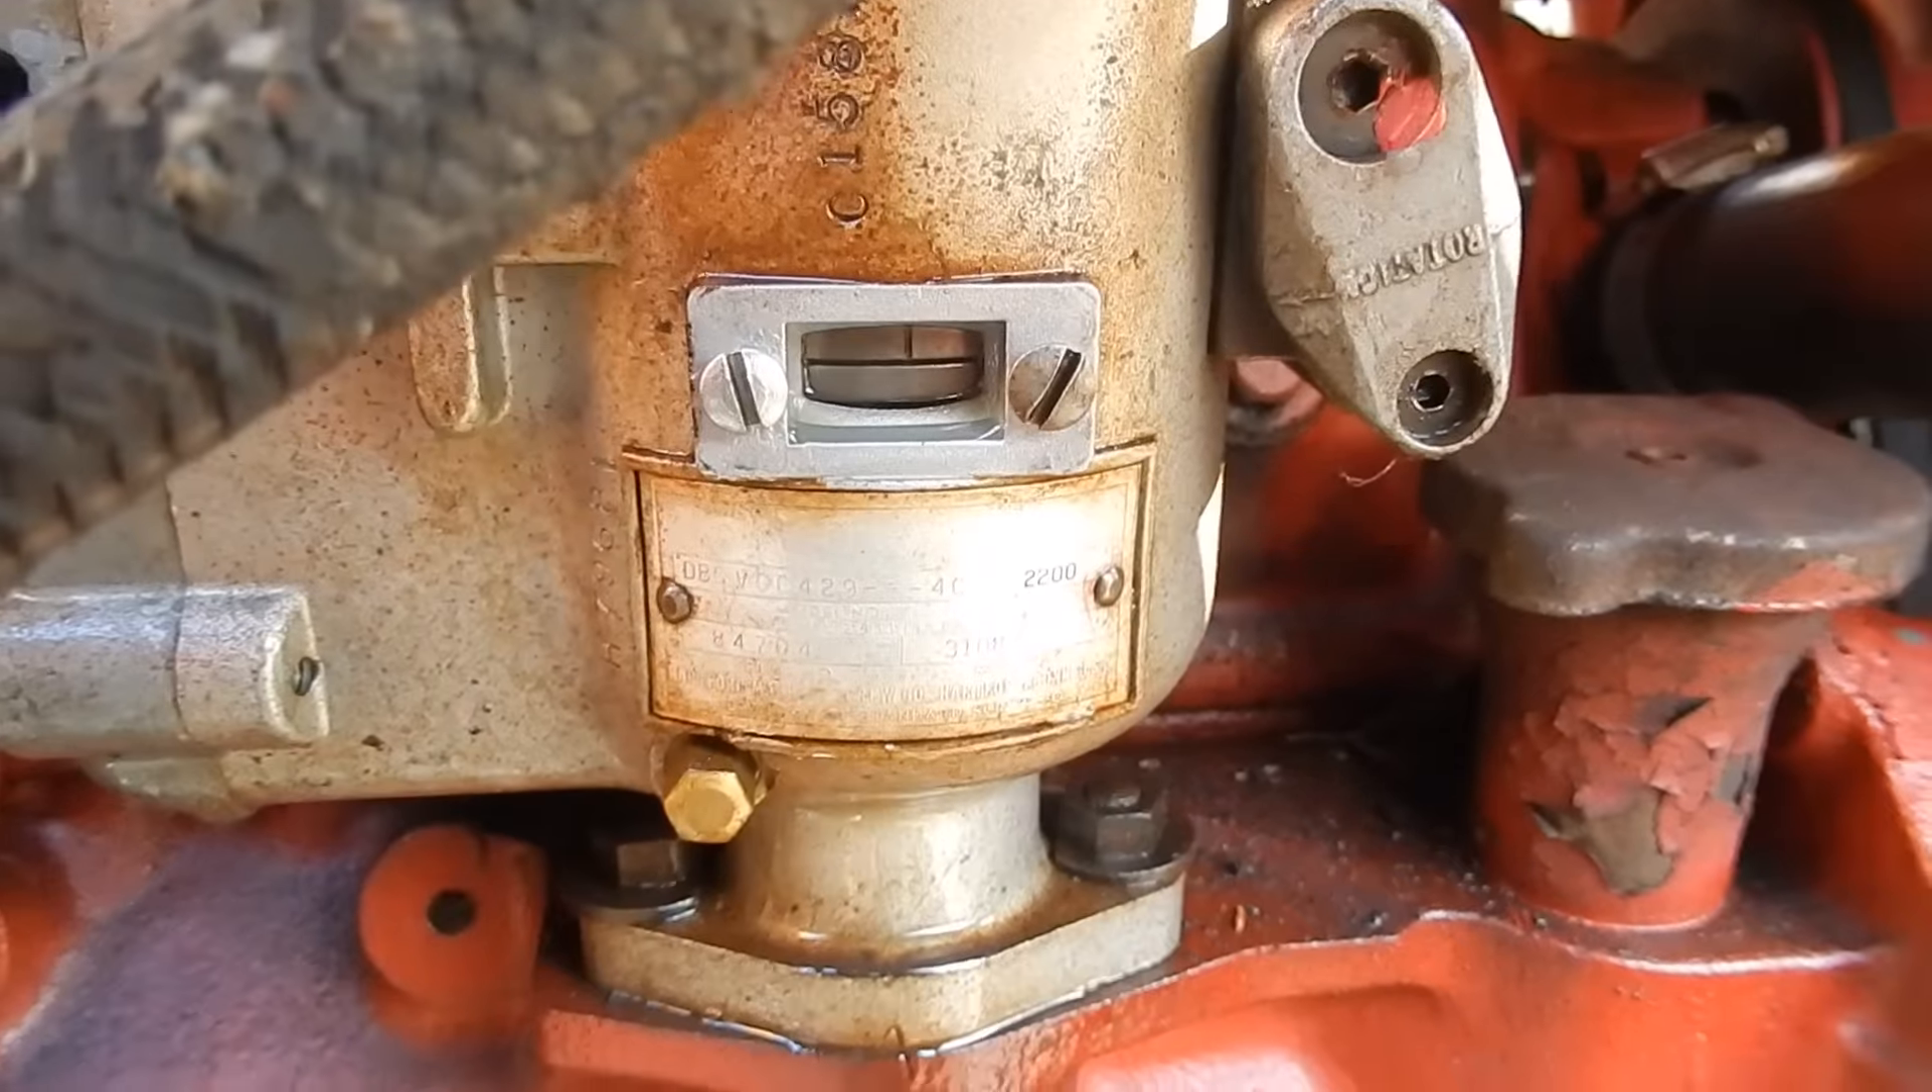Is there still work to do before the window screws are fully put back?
No.